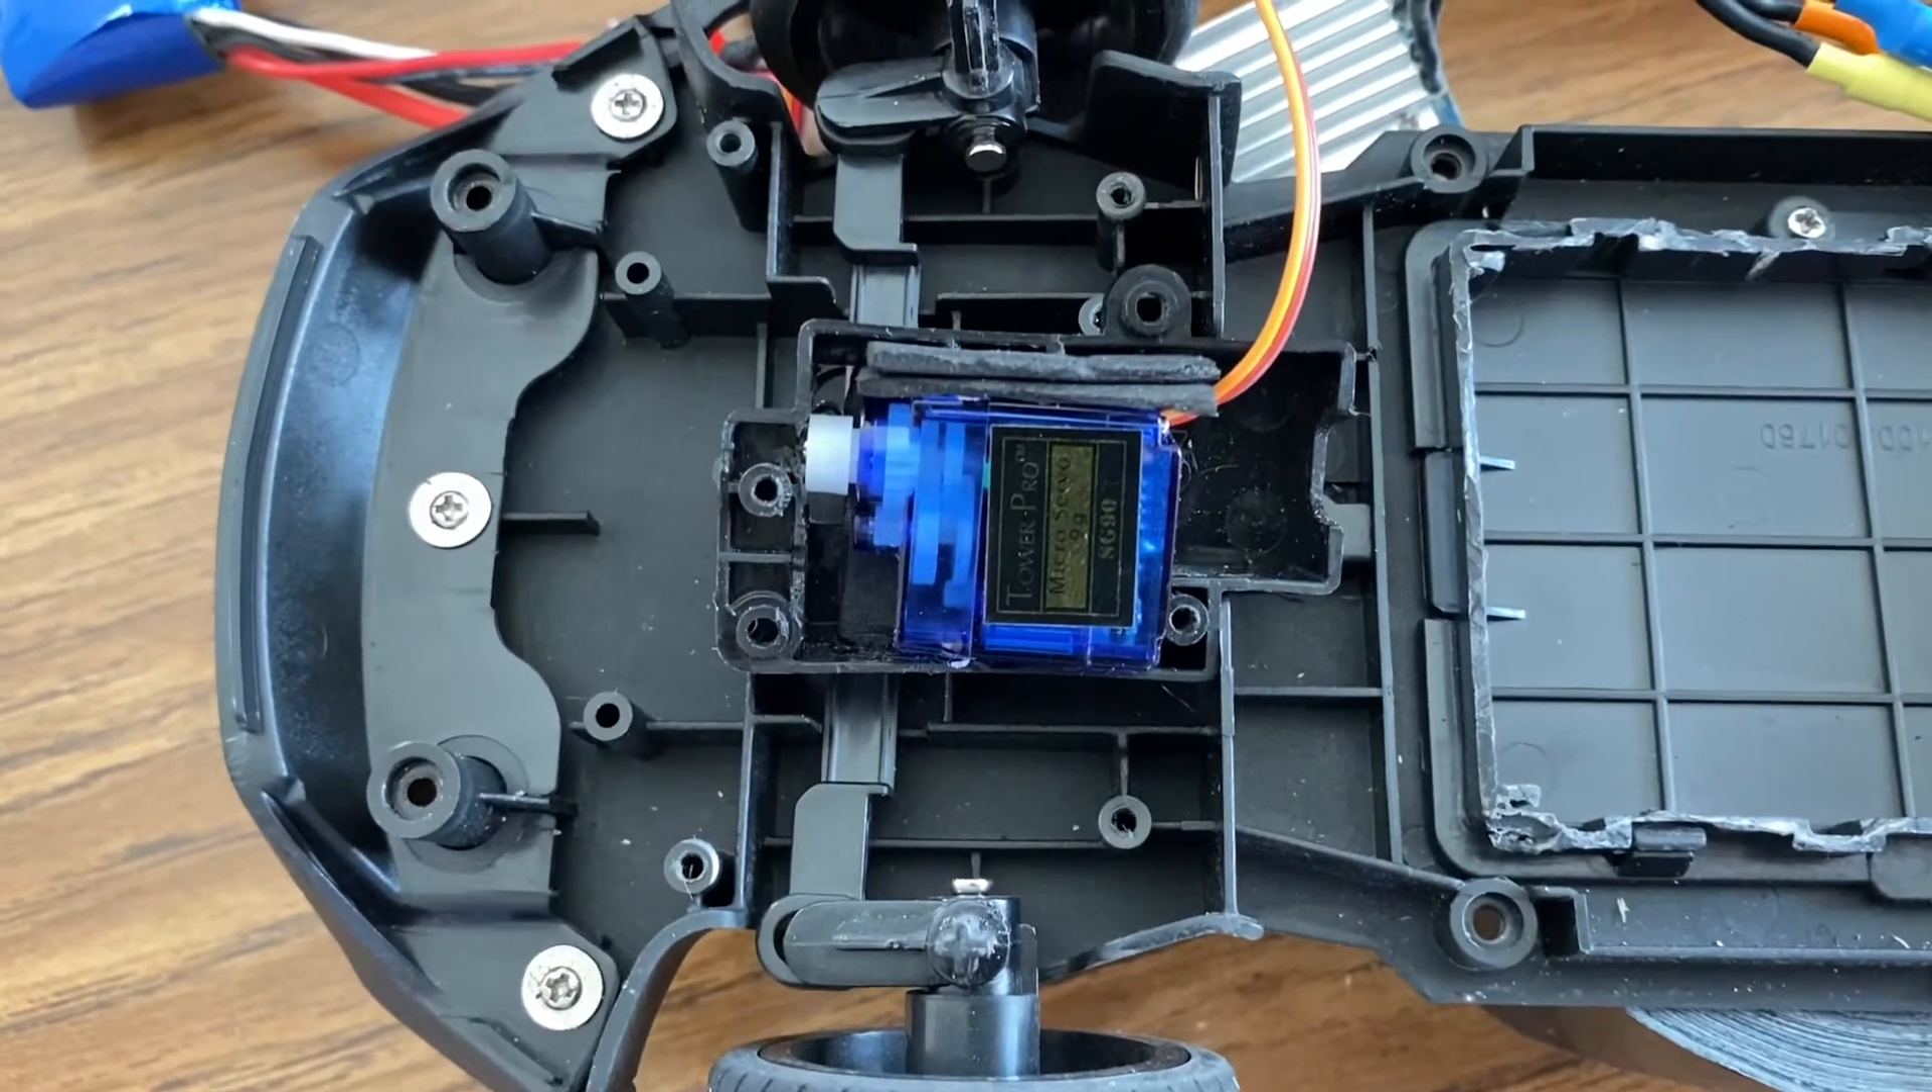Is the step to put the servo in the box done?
Yes.